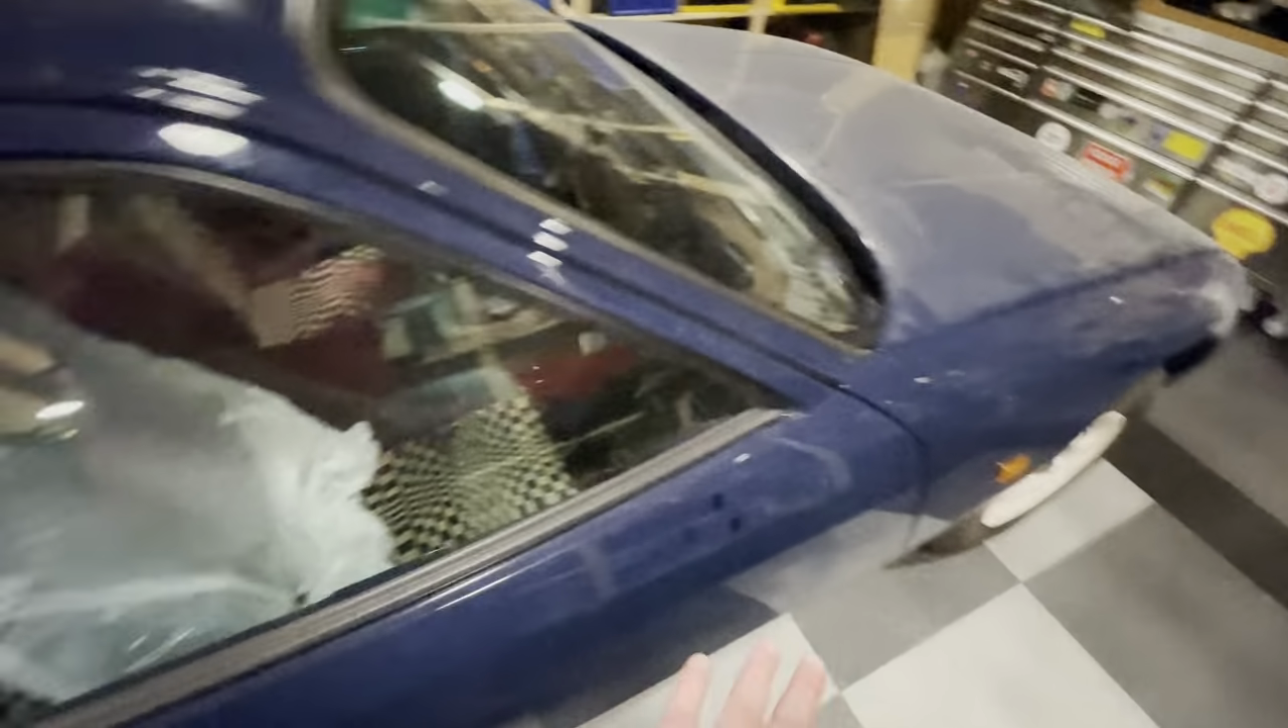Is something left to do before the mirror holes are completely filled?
Yes.